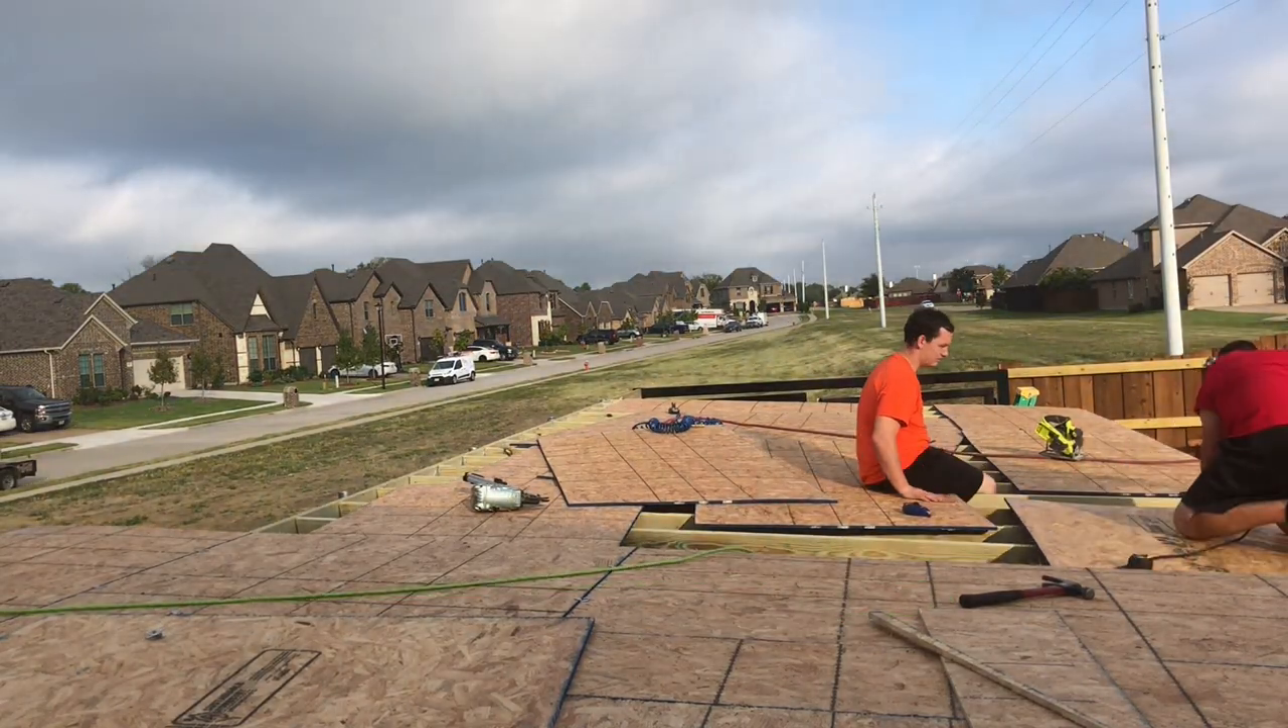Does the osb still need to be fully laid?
Yes.